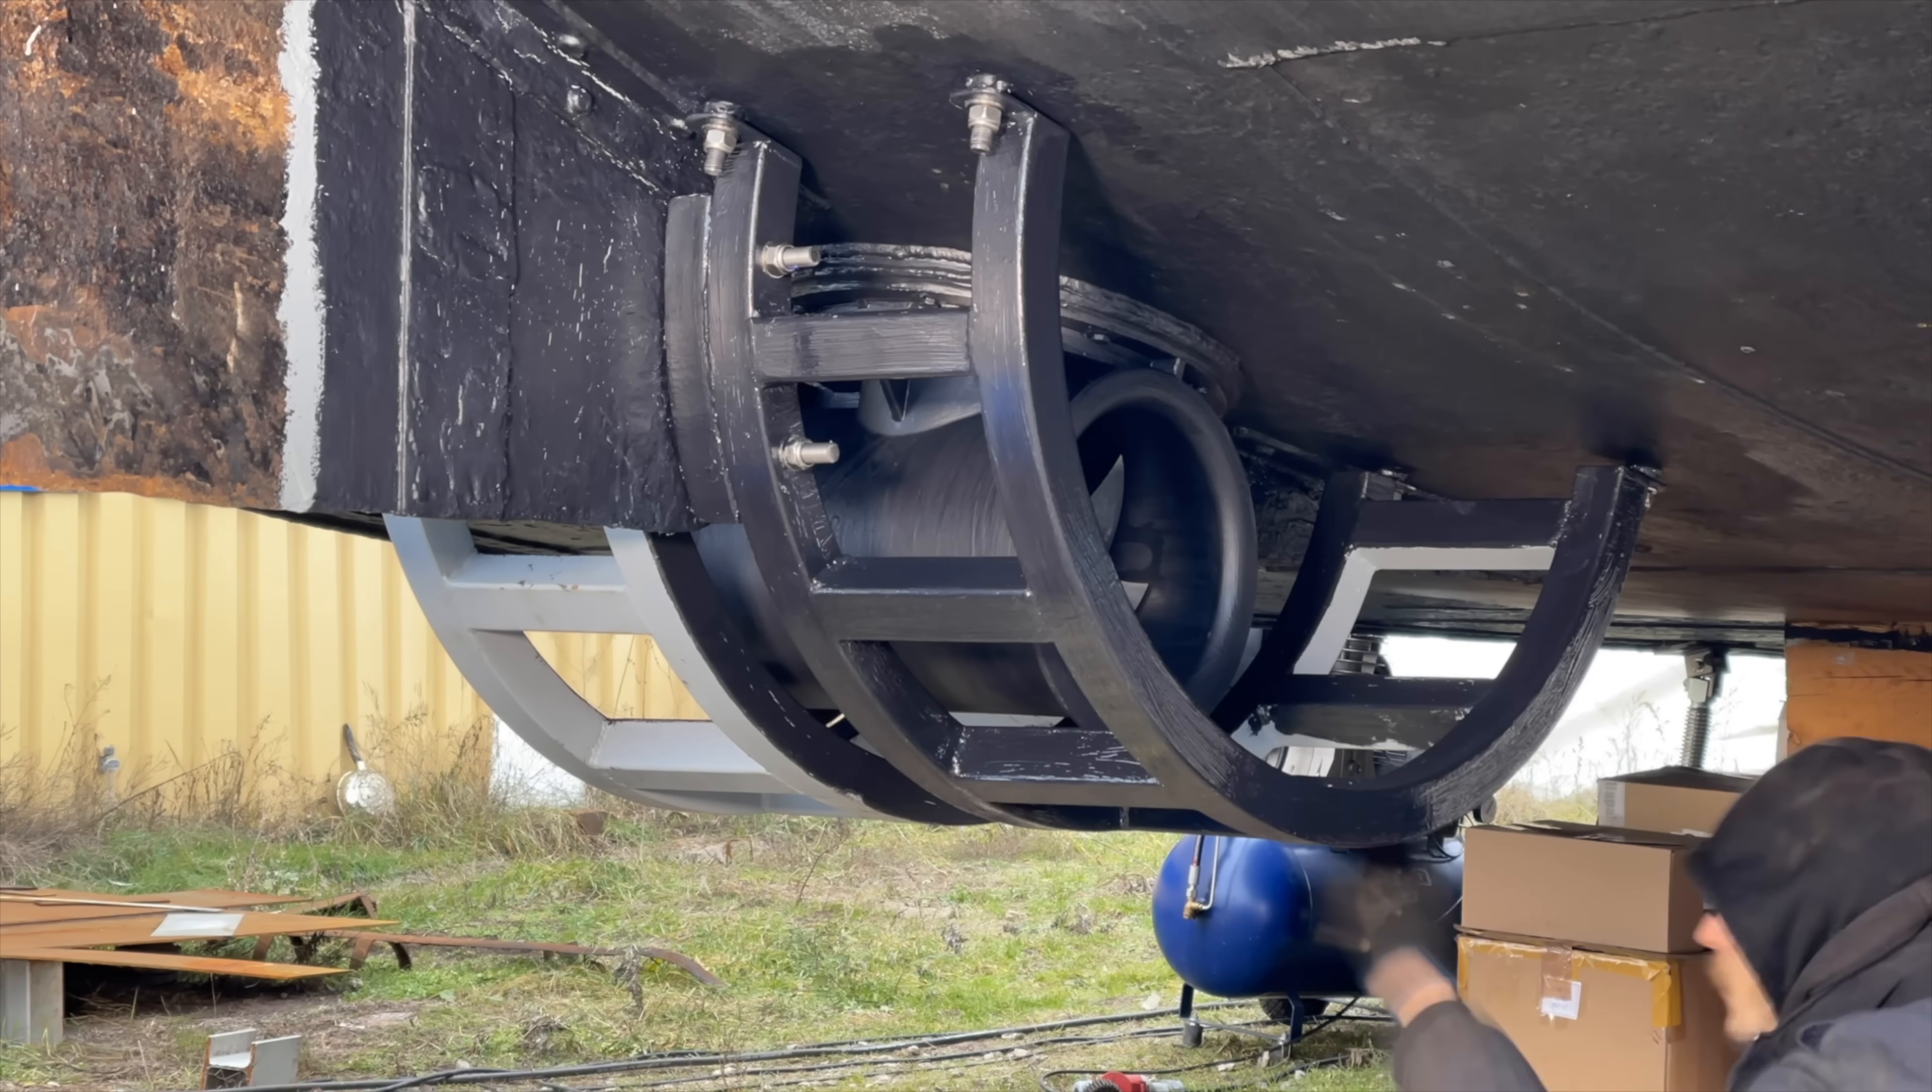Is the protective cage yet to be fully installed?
No.